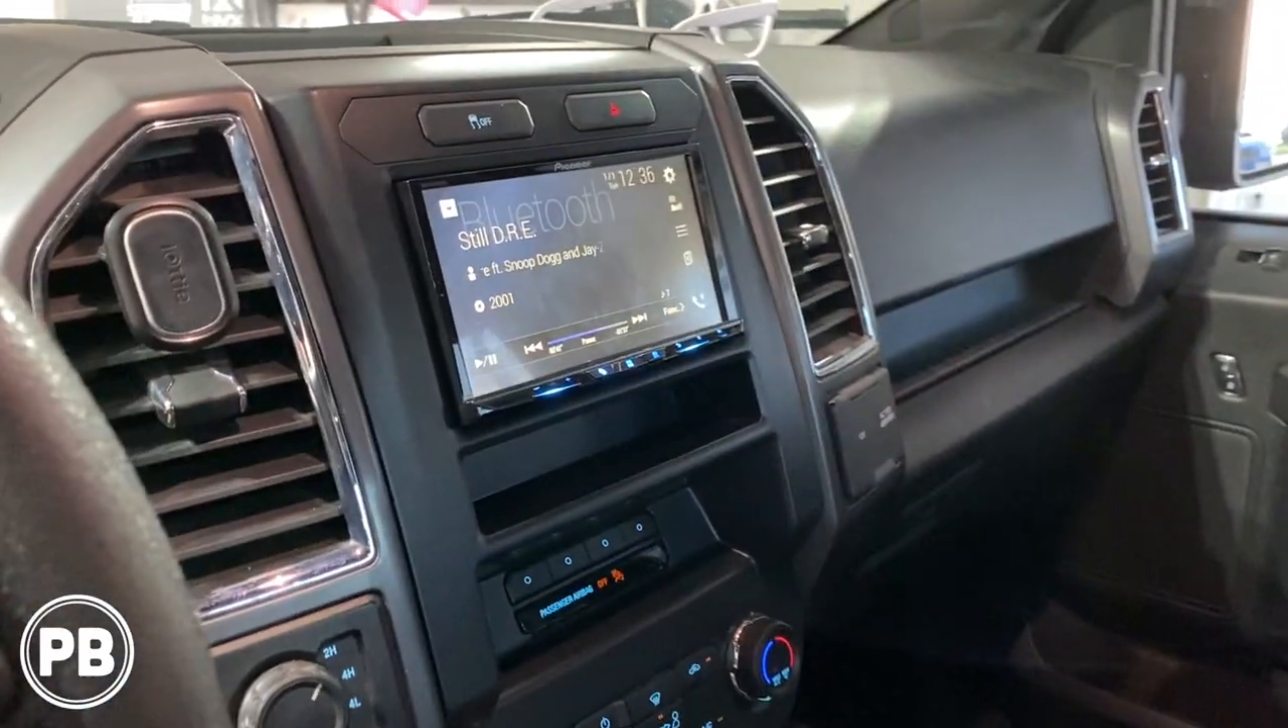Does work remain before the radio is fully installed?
No.